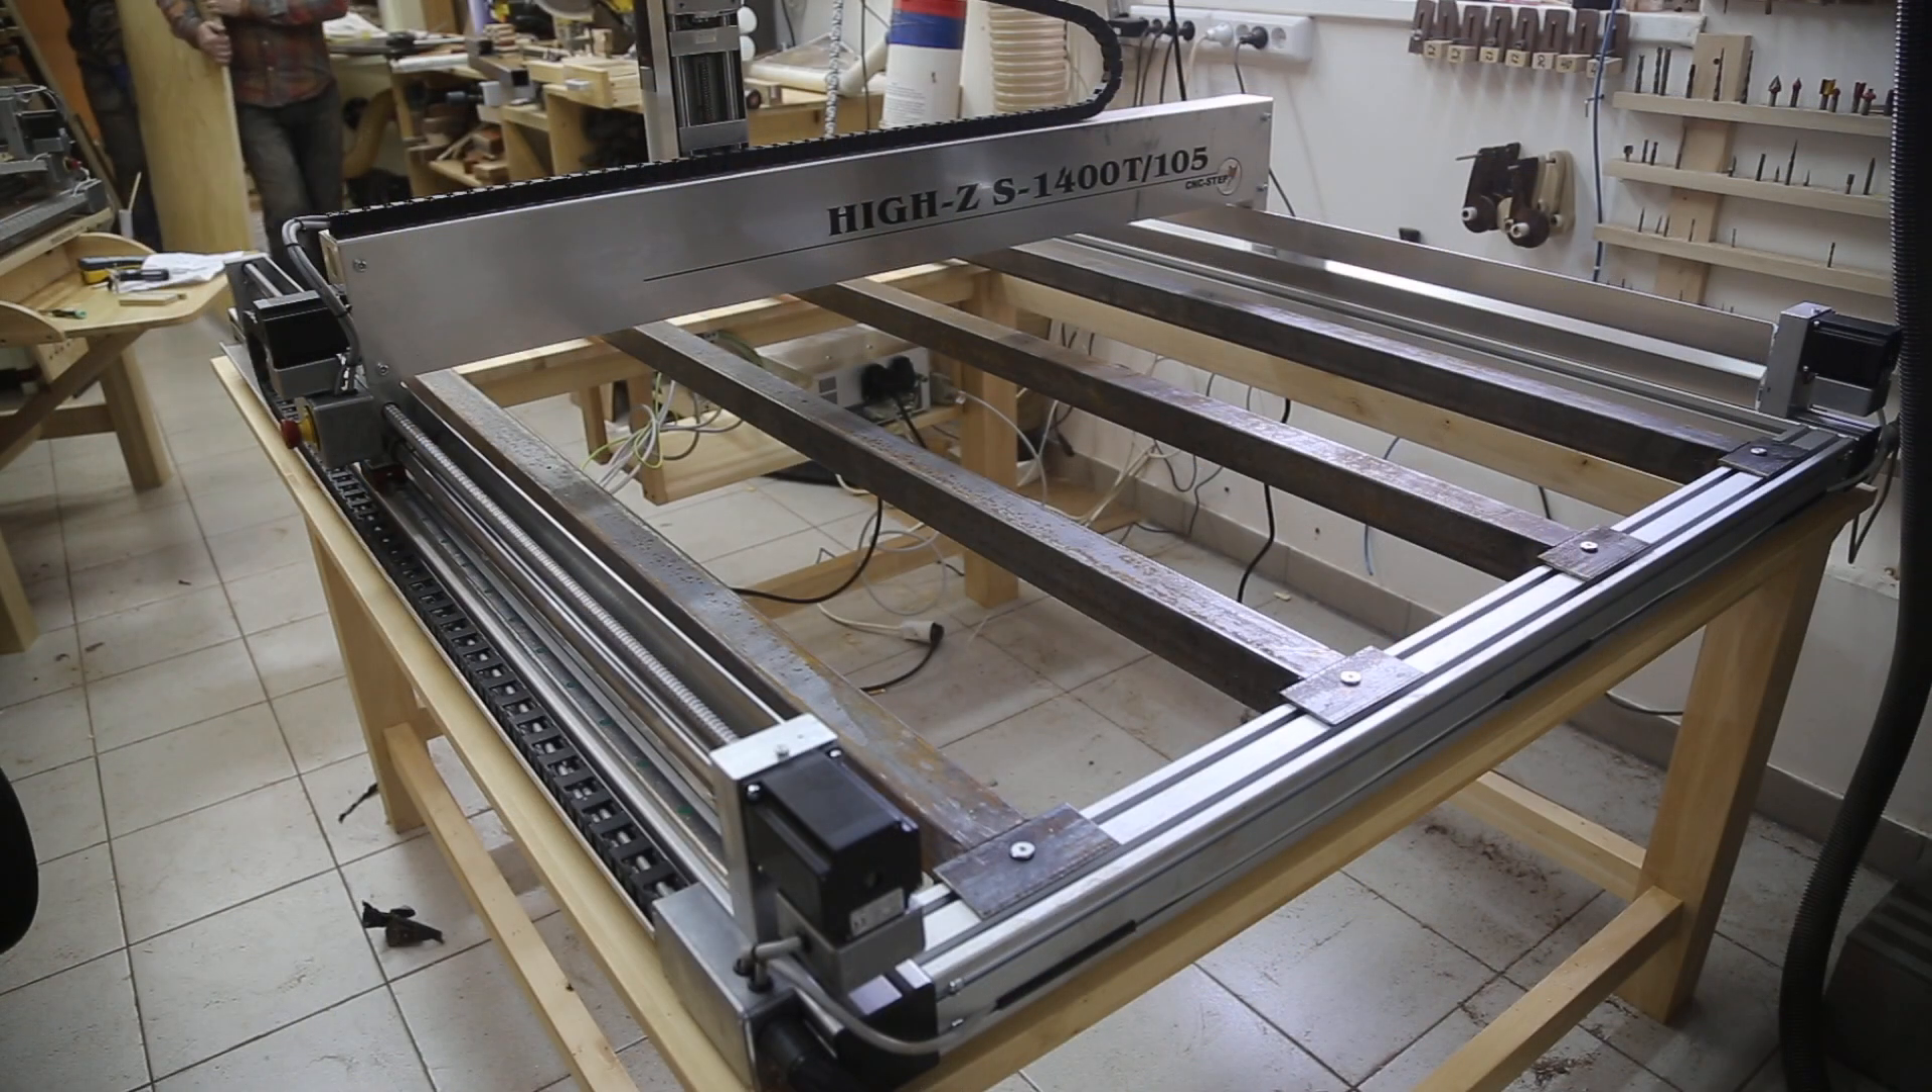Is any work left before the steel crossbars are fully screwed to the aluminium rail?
No.